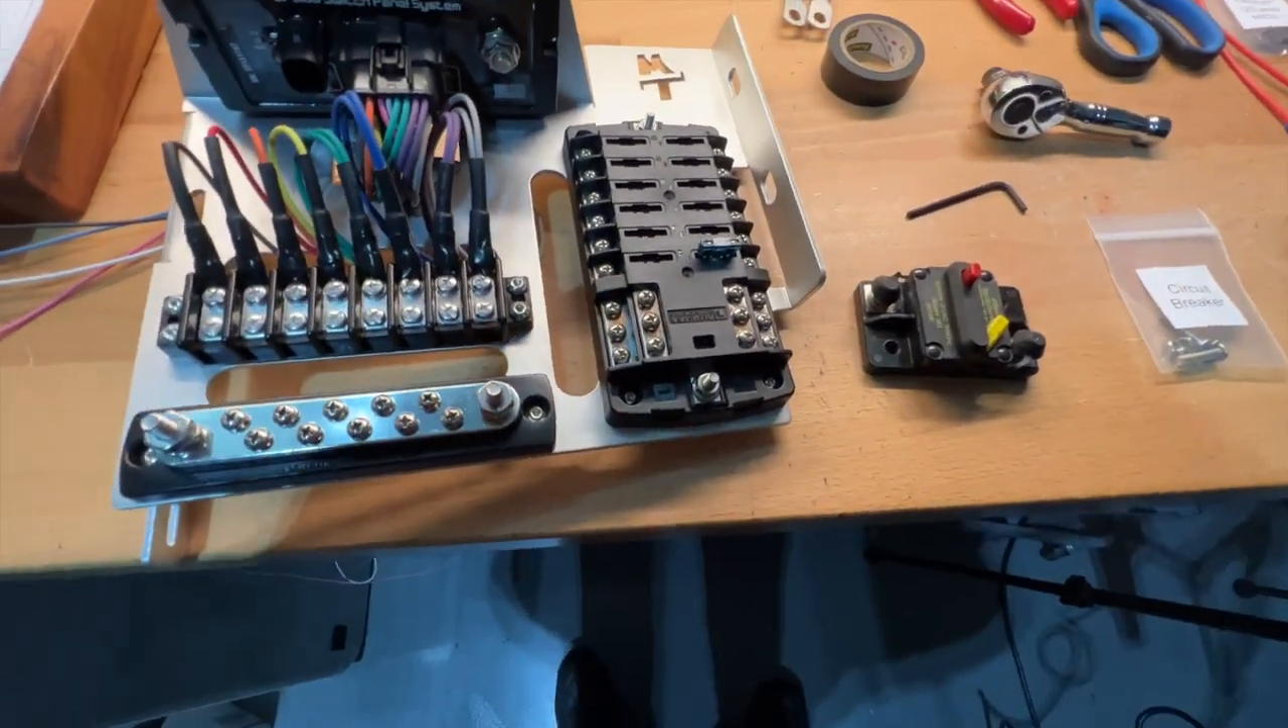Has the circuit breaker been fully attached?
No.